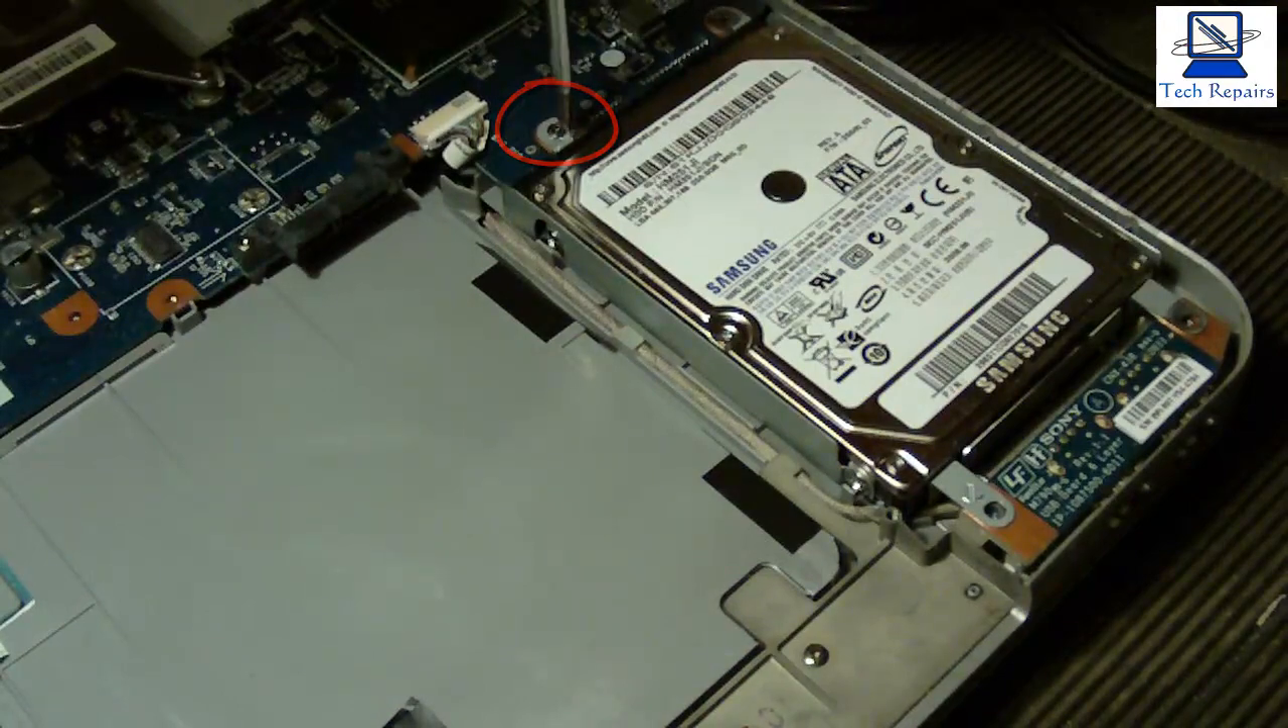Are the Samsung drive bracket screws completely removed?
No.